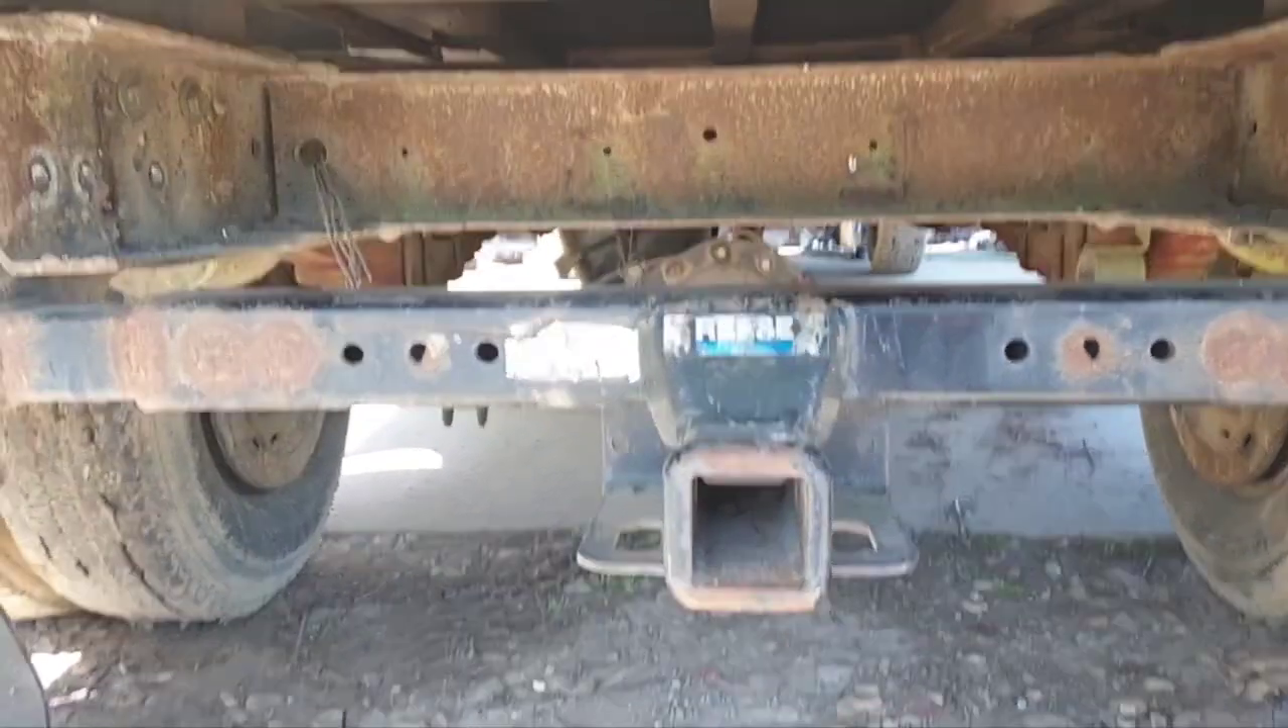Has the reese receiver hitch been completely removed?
No.